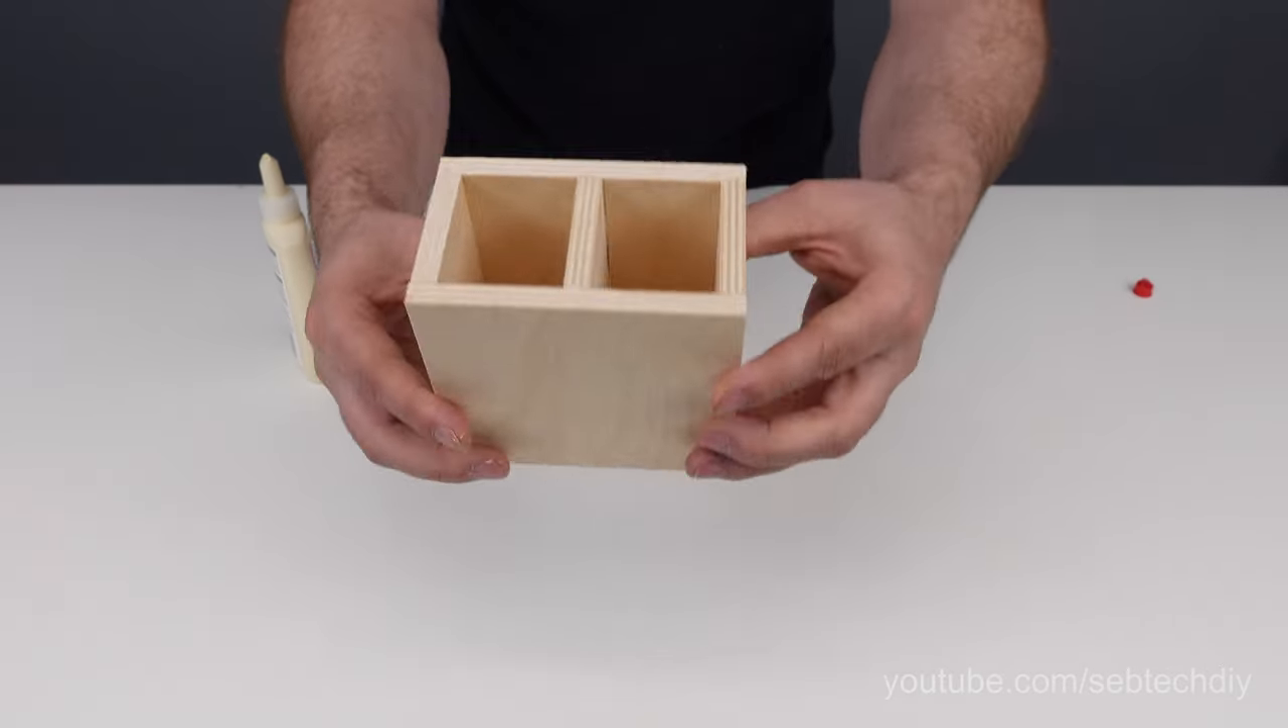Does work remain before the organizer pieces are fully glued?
No.